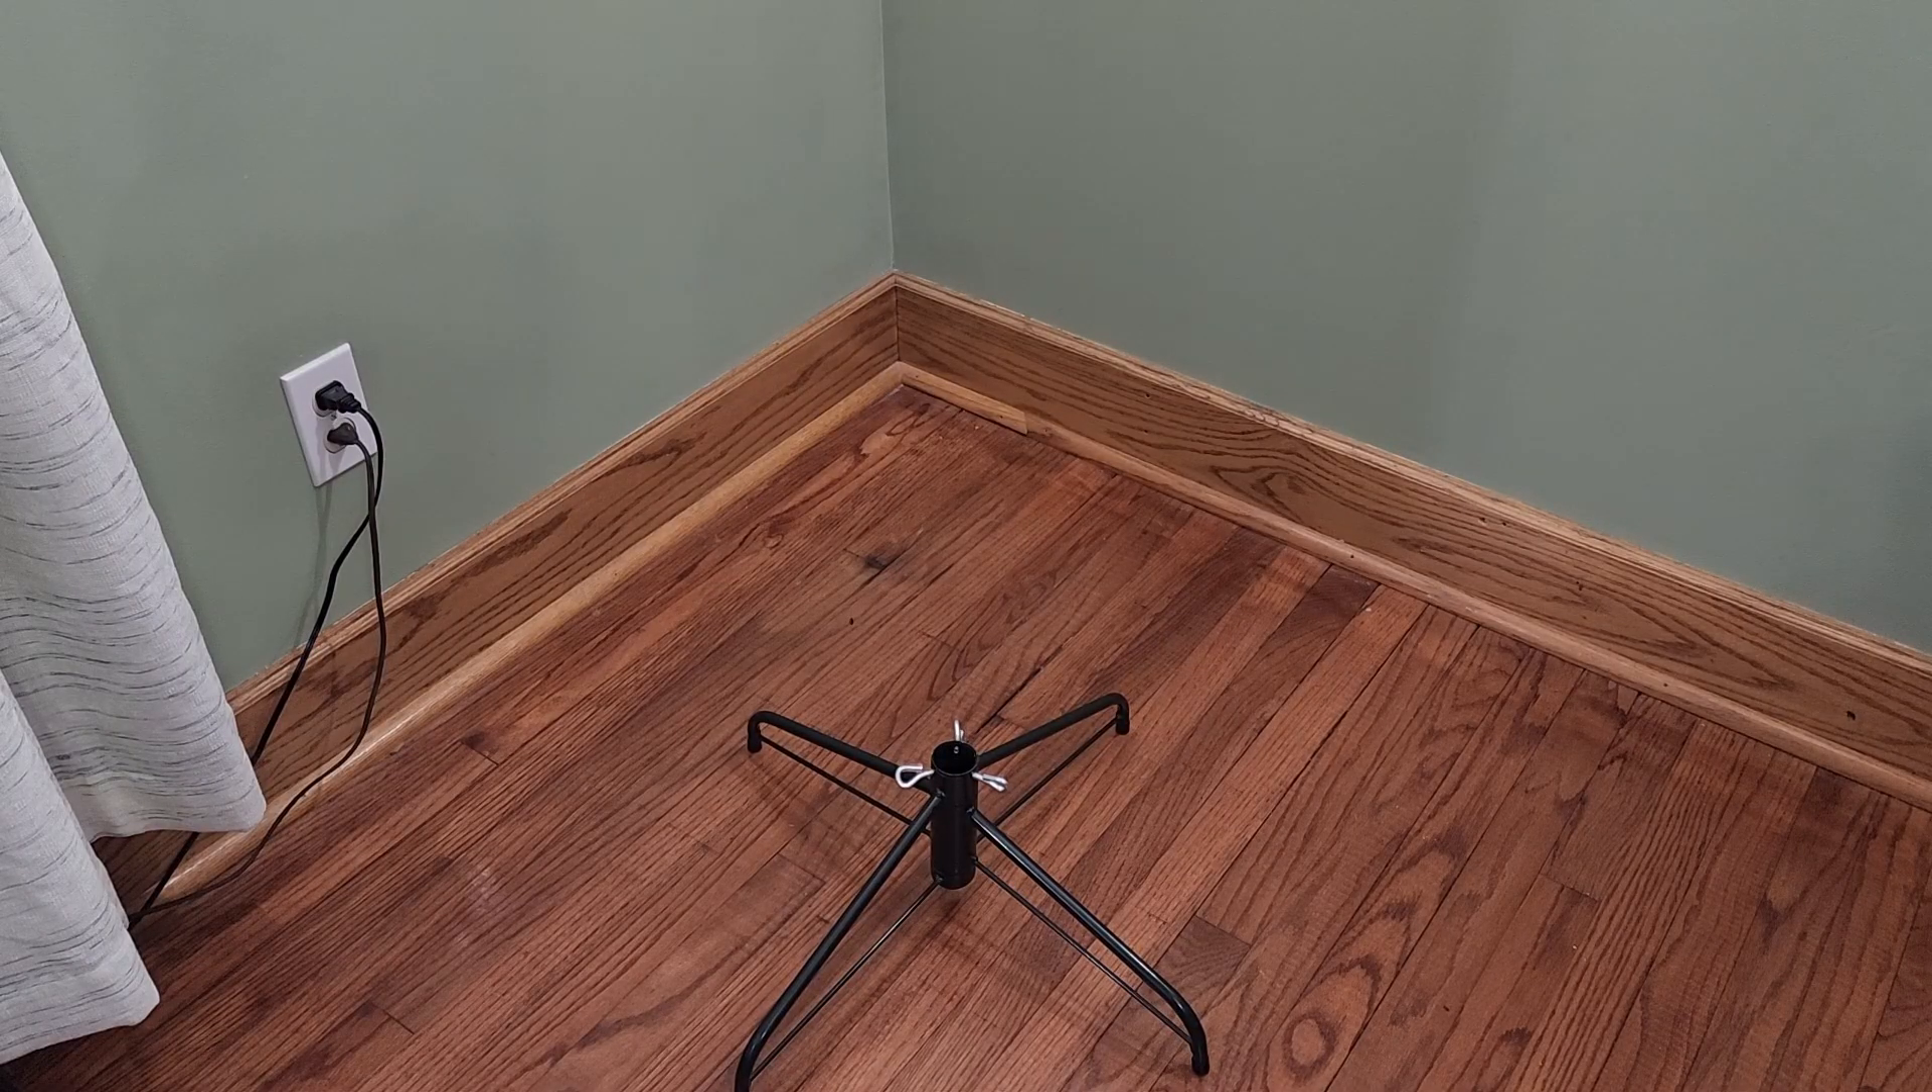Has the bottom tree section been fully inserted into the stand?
No.